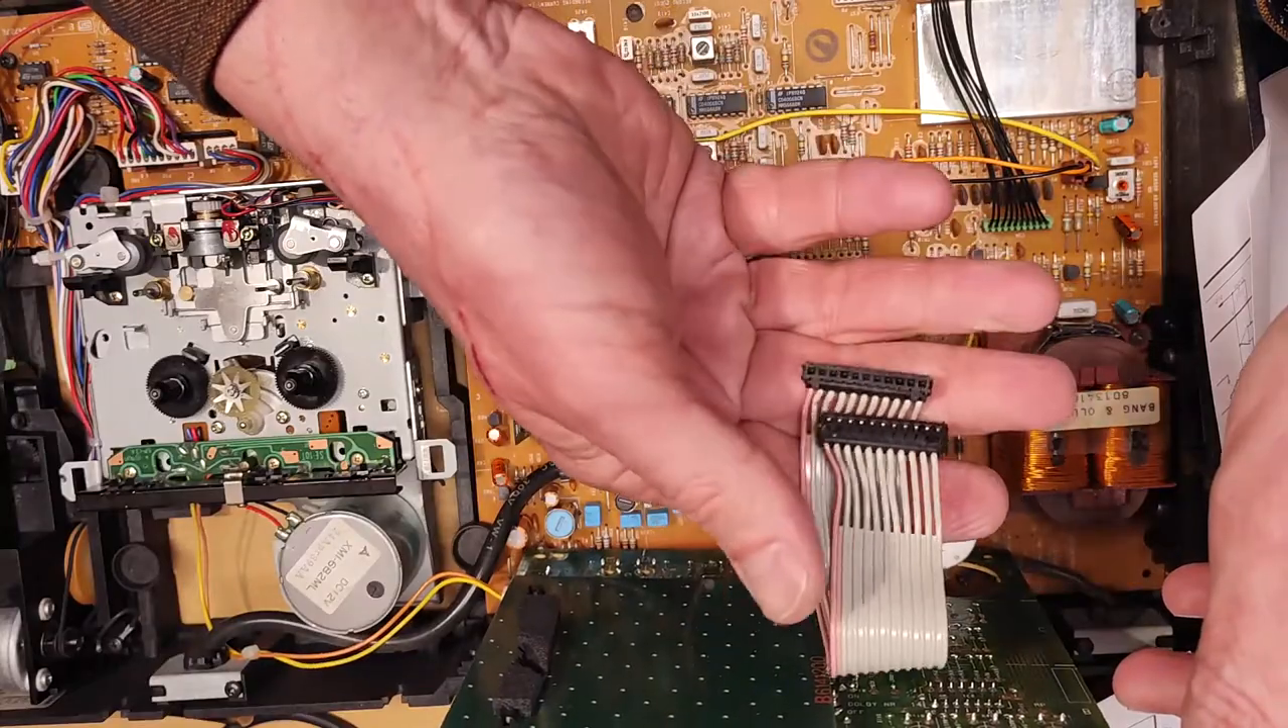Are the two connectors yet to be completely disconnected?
No.